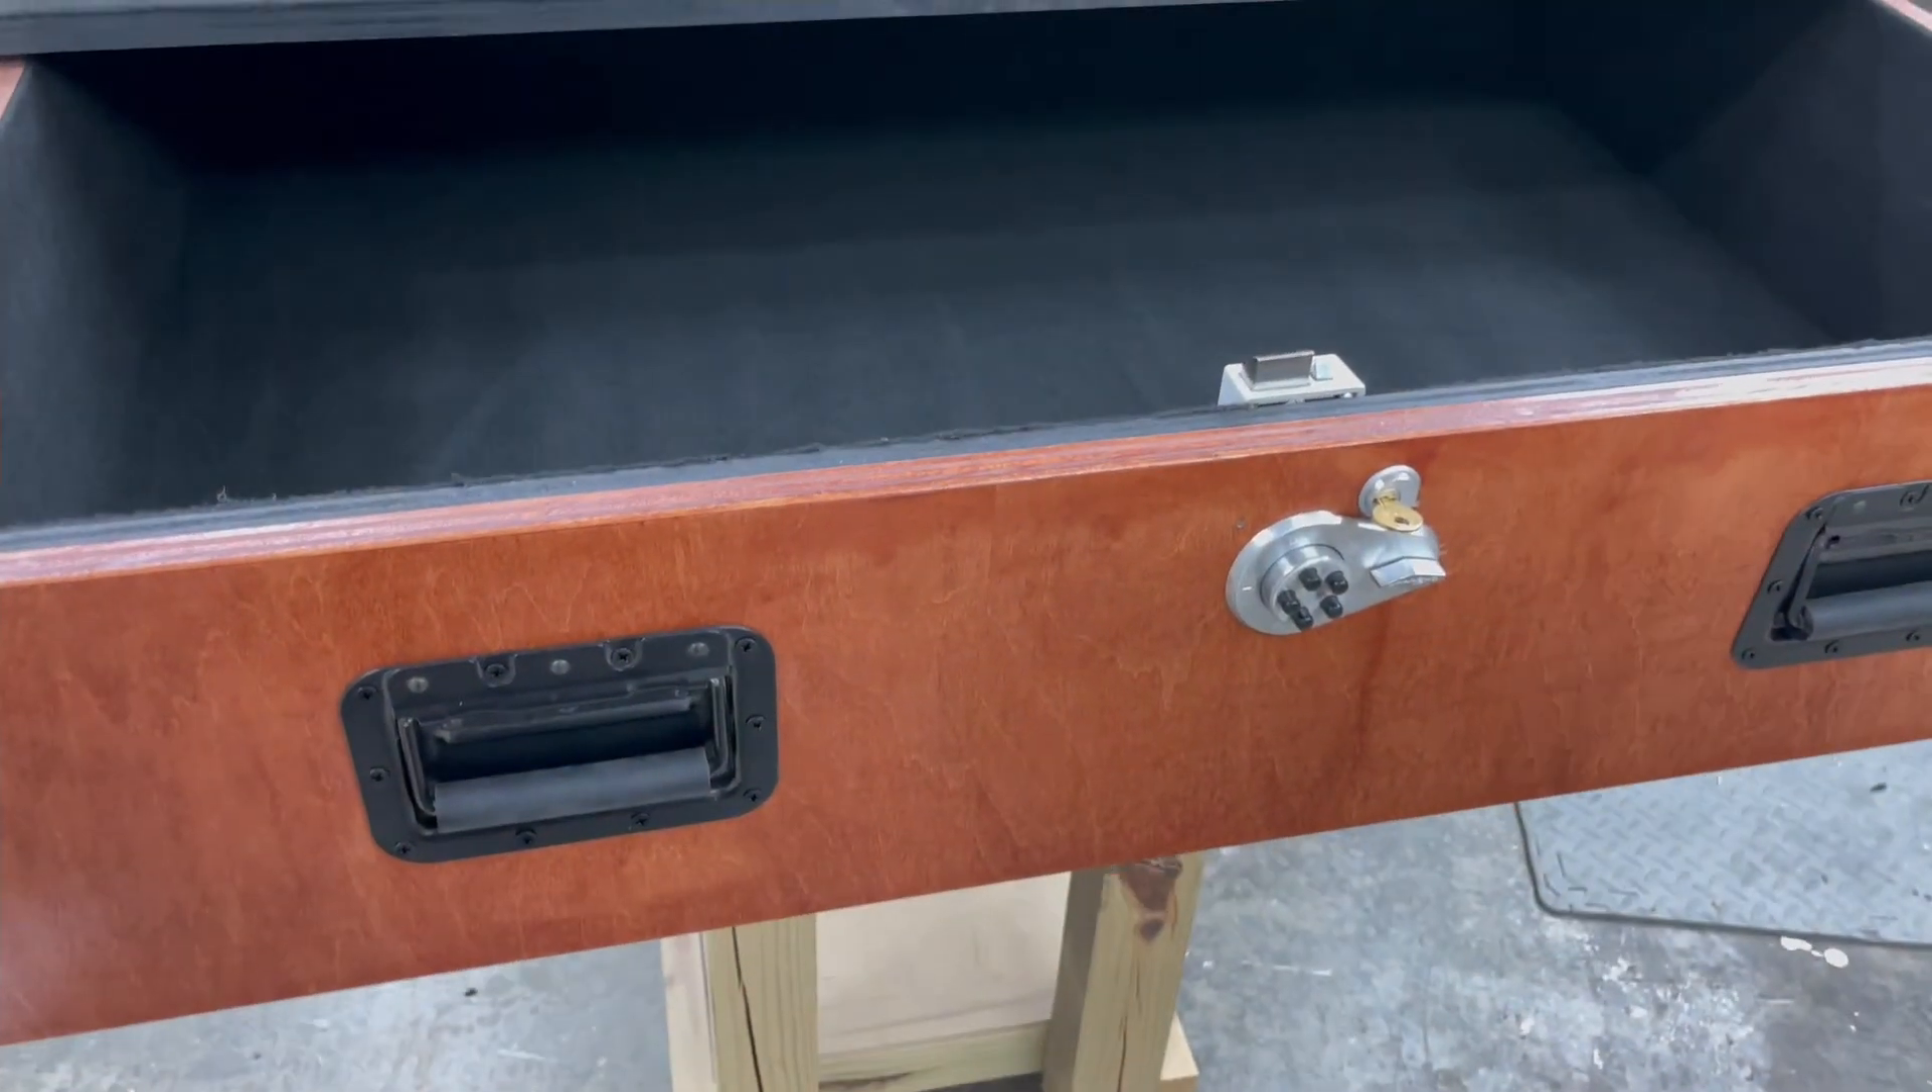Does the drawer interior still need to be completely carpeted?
No.